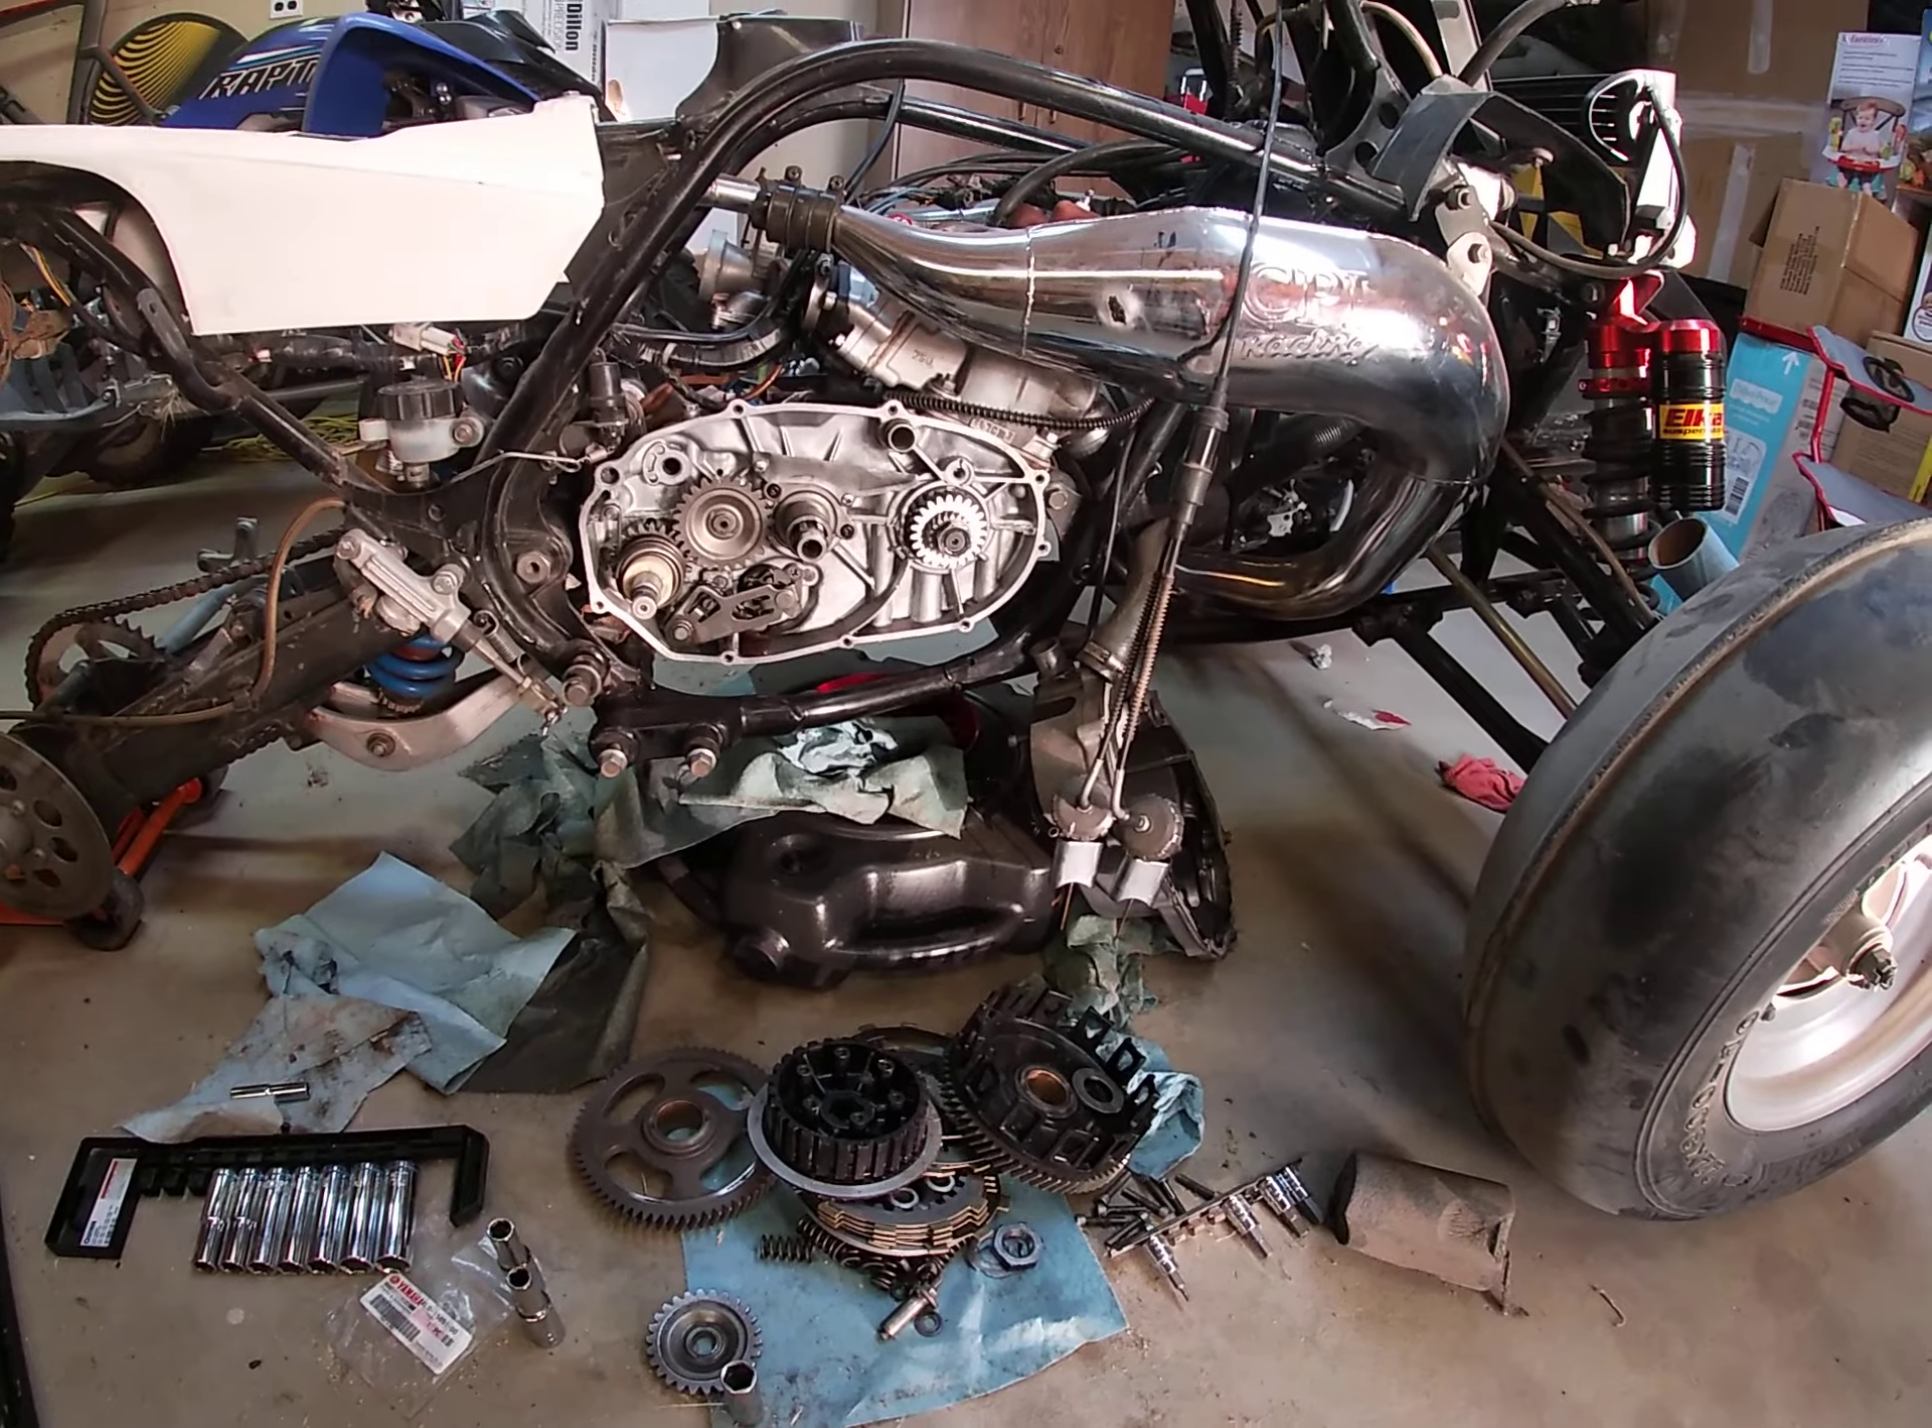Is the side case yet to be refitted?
Yes.